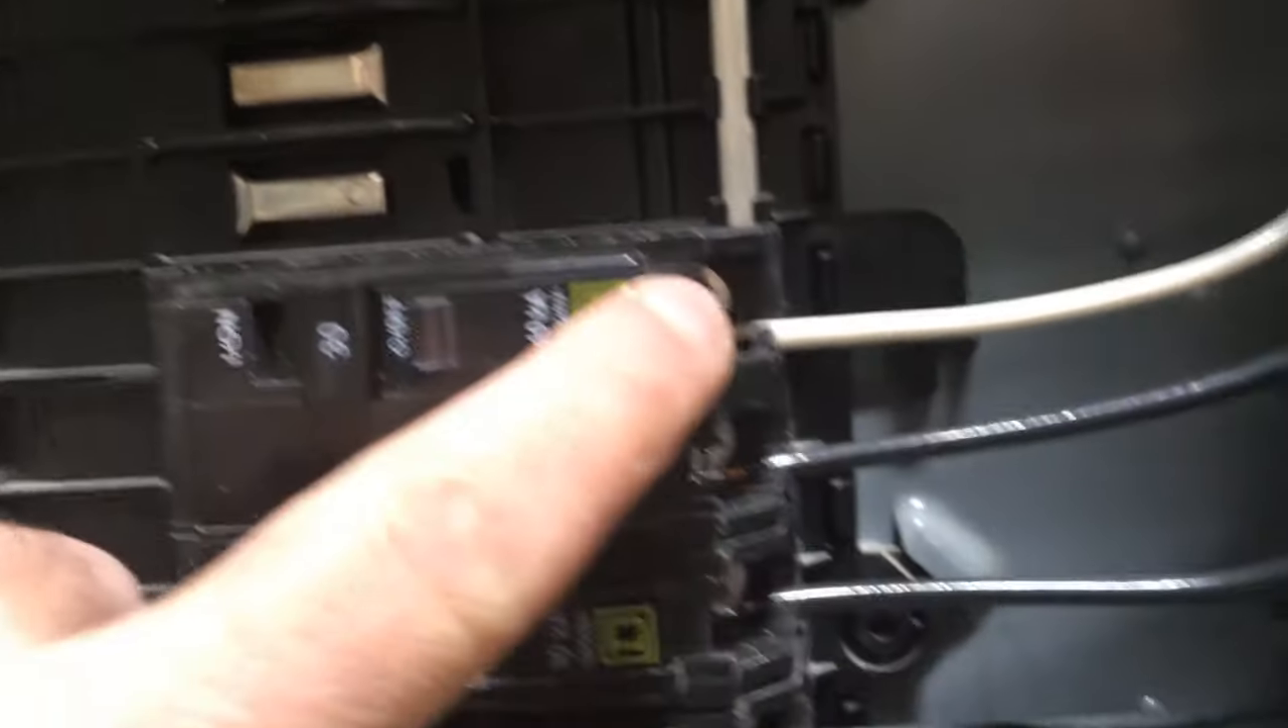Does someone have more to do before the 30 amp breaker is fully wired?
No.